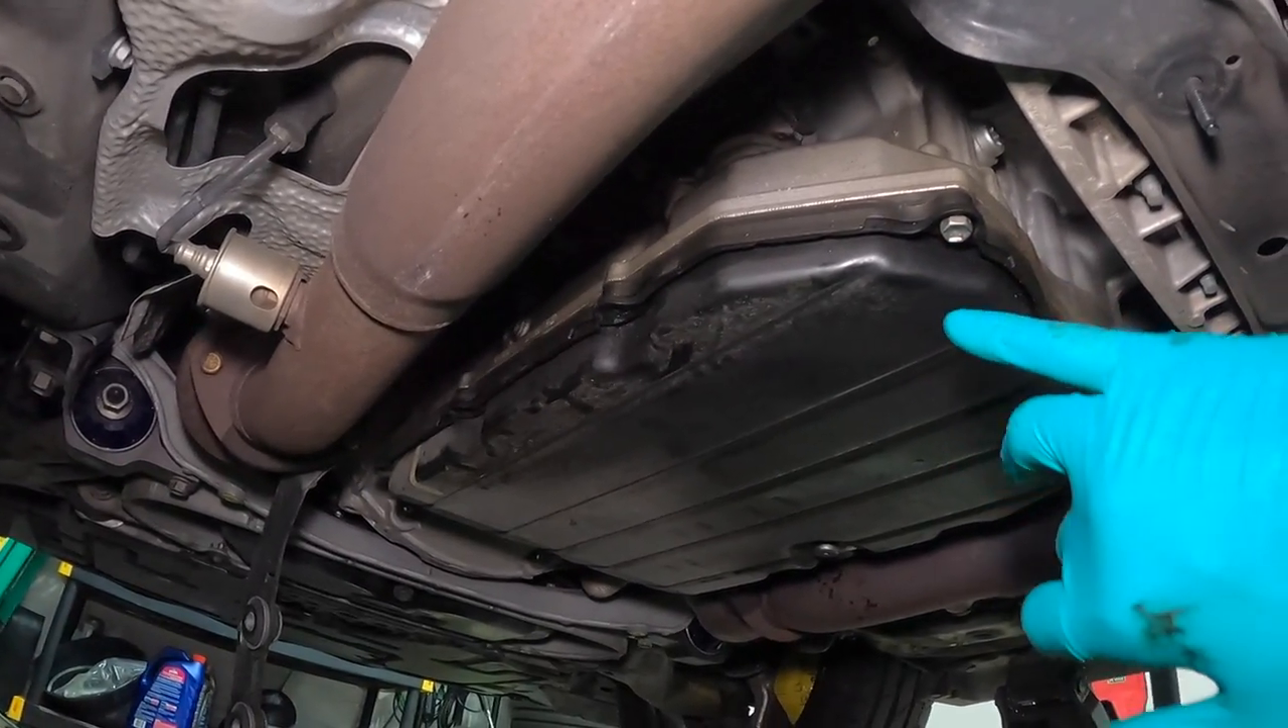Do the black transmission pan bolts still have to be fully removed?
Yes.